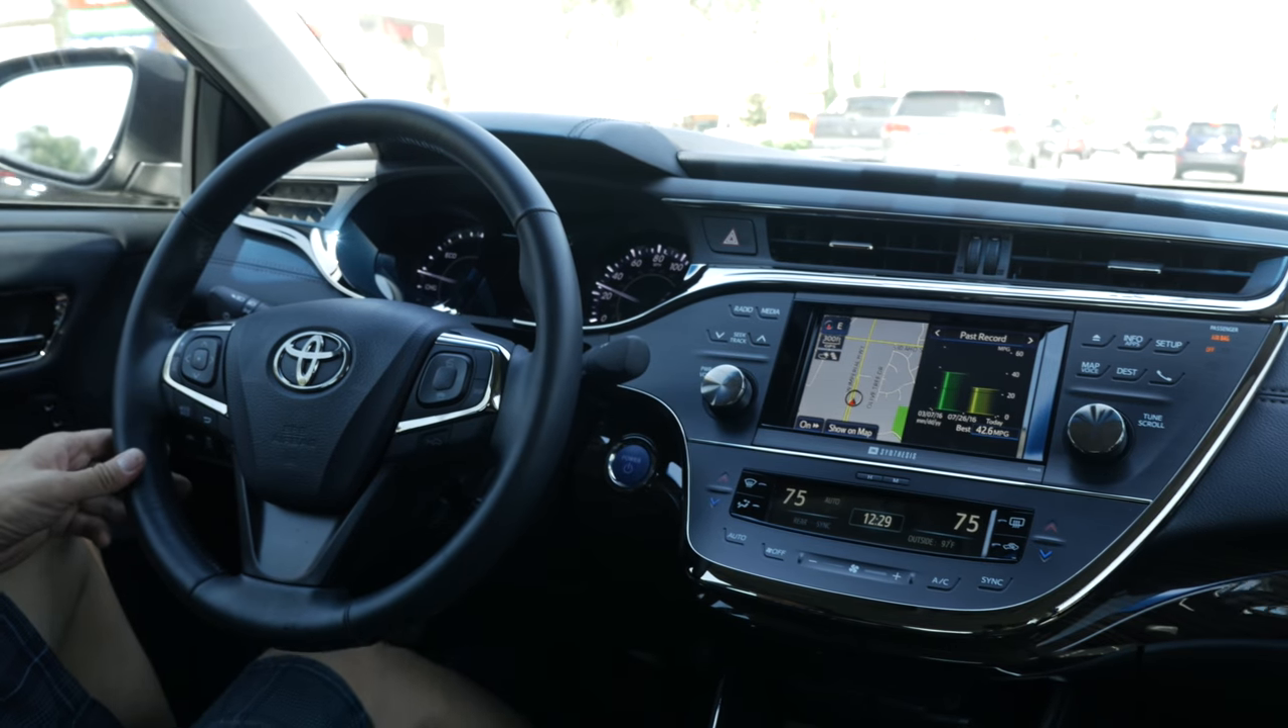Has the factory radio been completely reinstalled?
Yes.